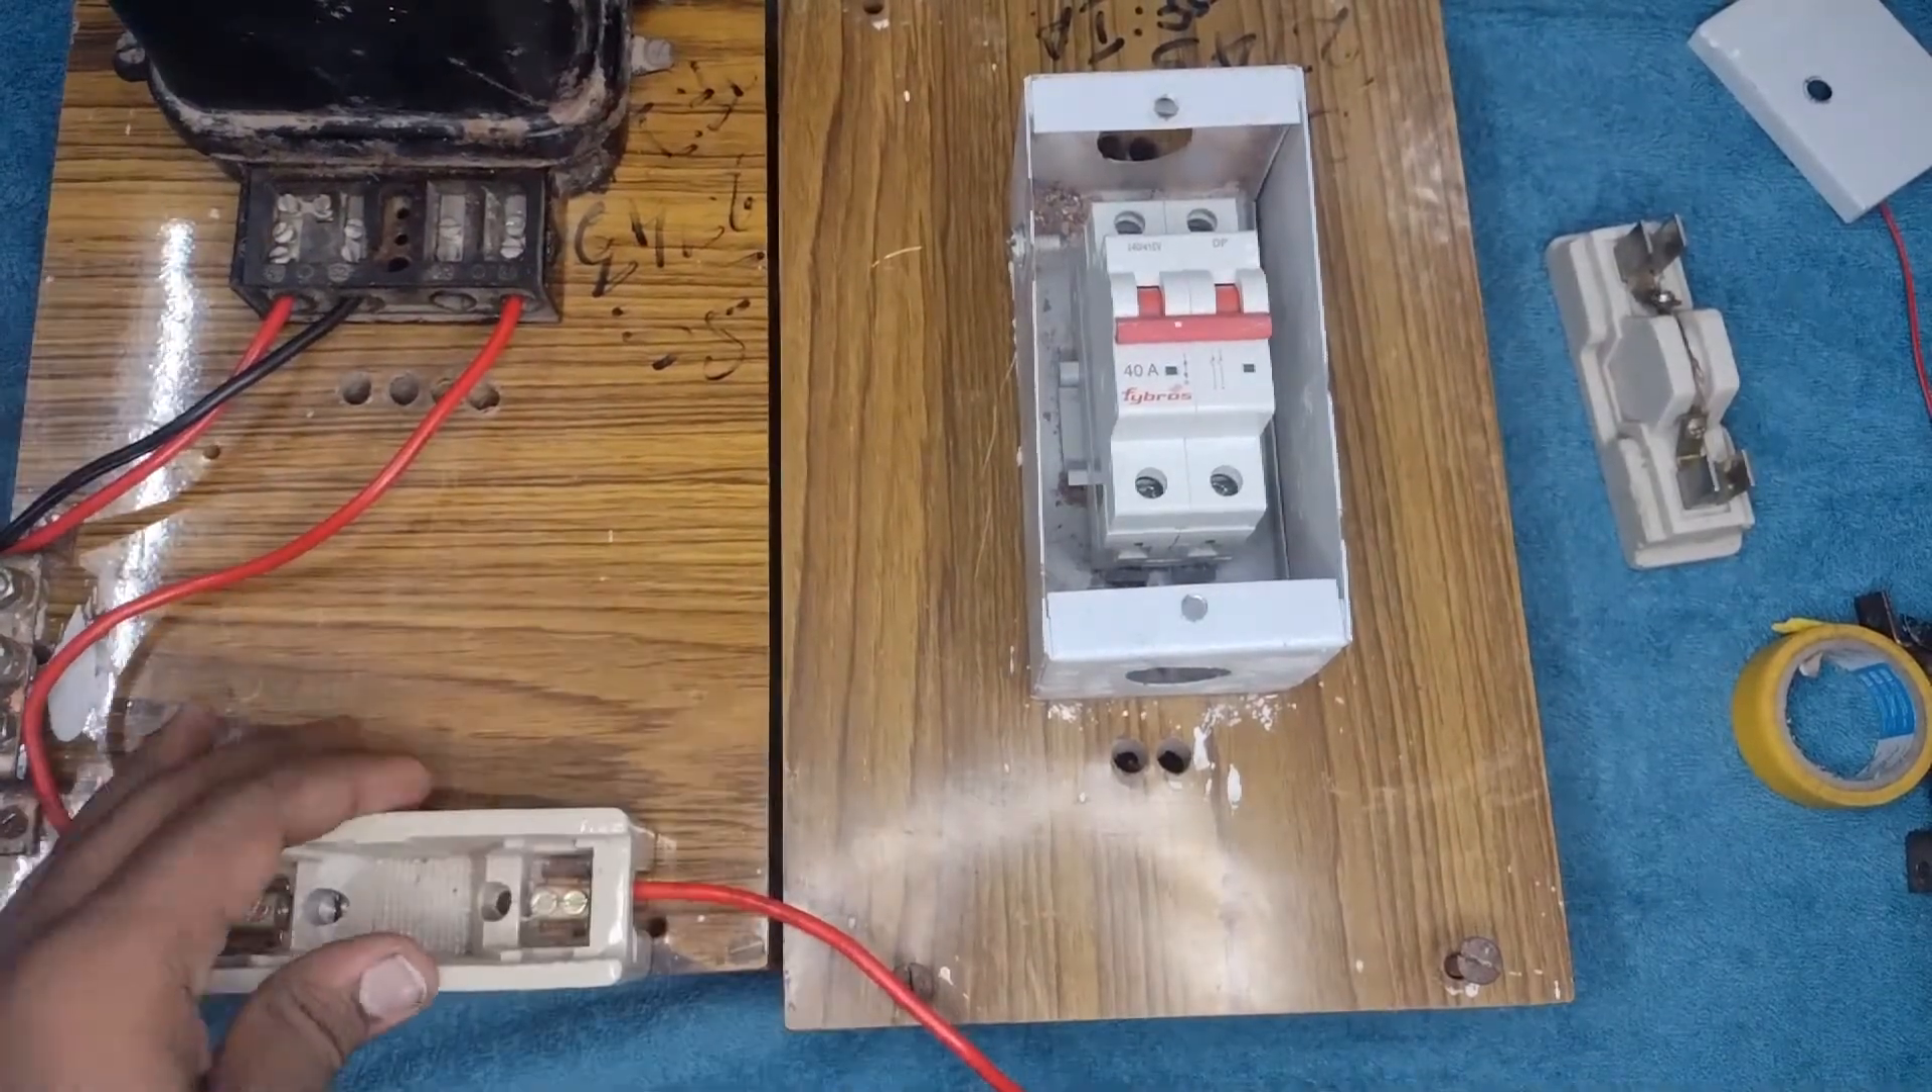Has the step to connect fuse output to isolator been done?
No.